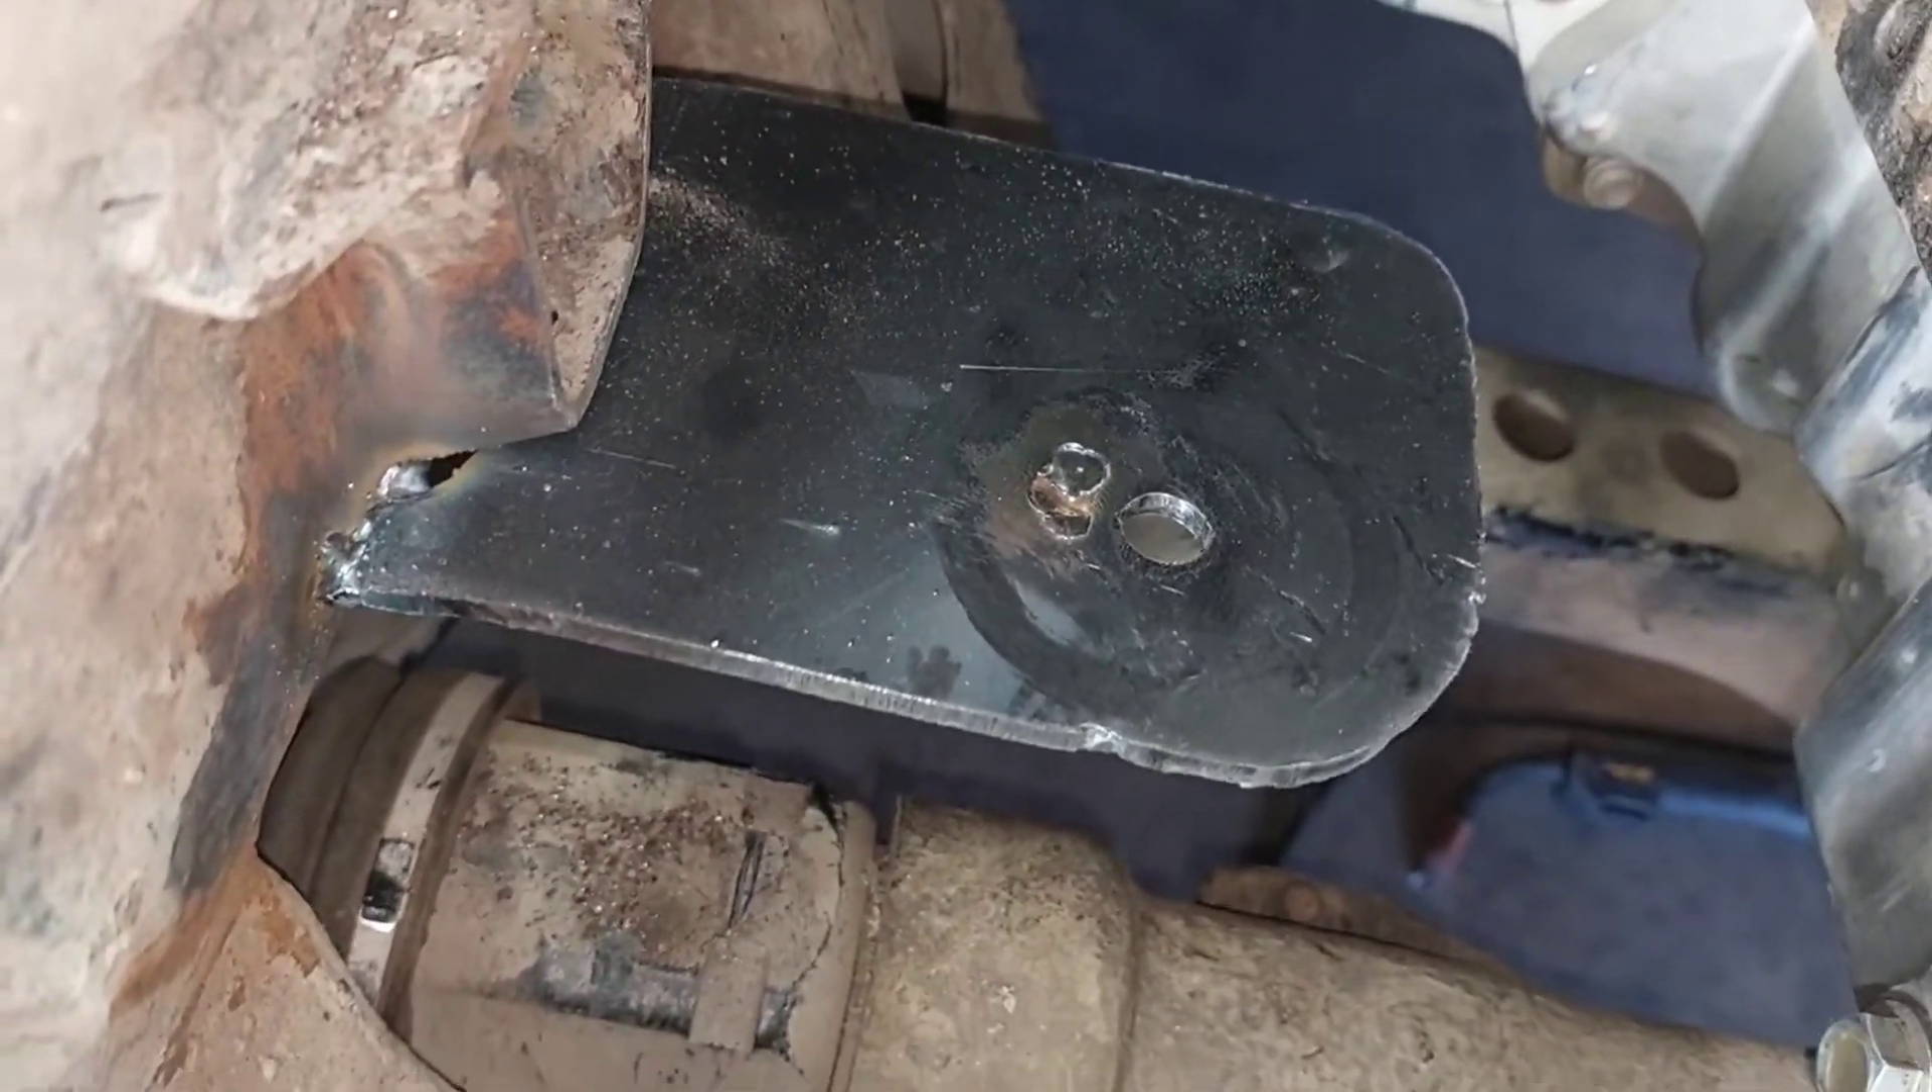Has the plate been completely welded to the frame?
No.